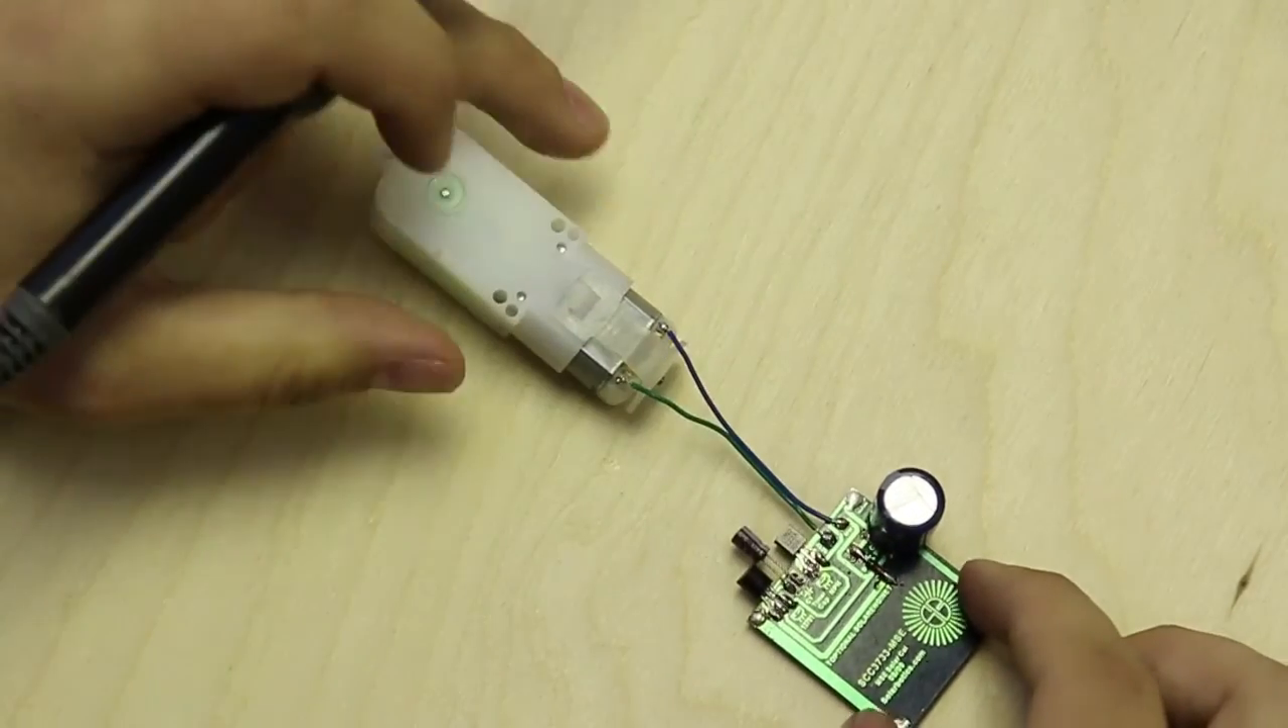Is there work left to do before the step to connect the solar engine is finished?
No.